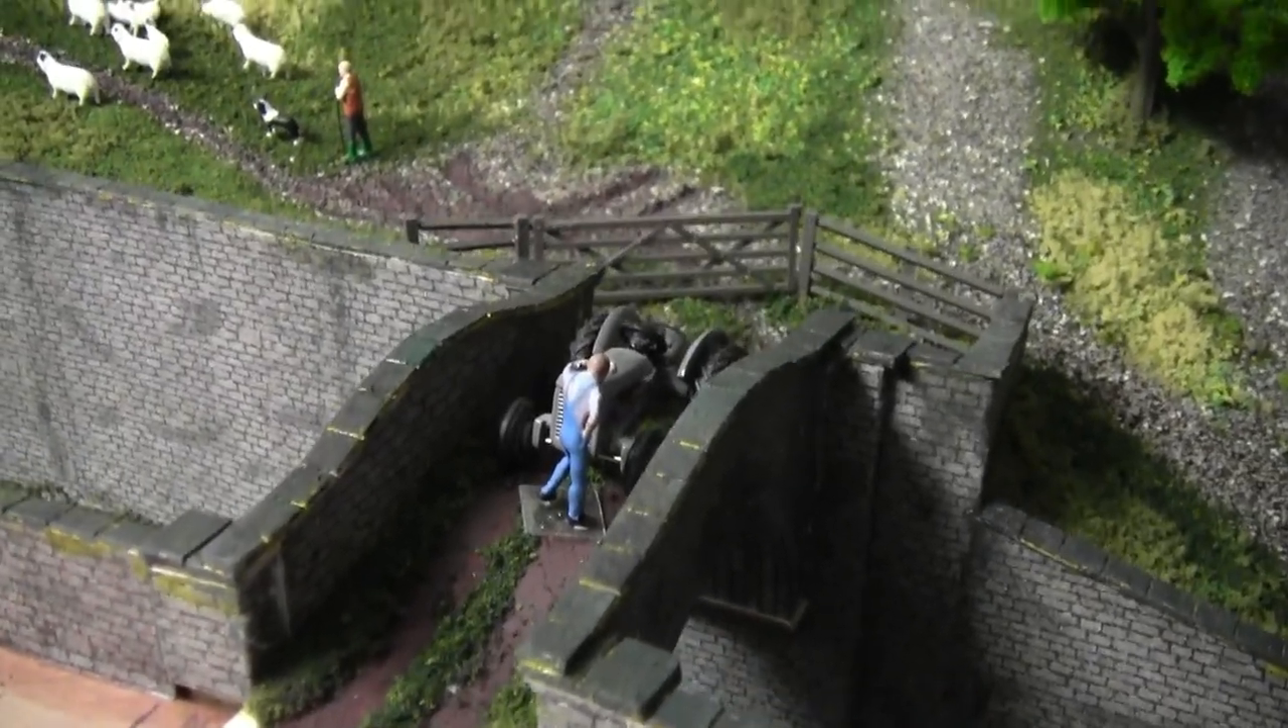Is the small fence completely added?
Yes.